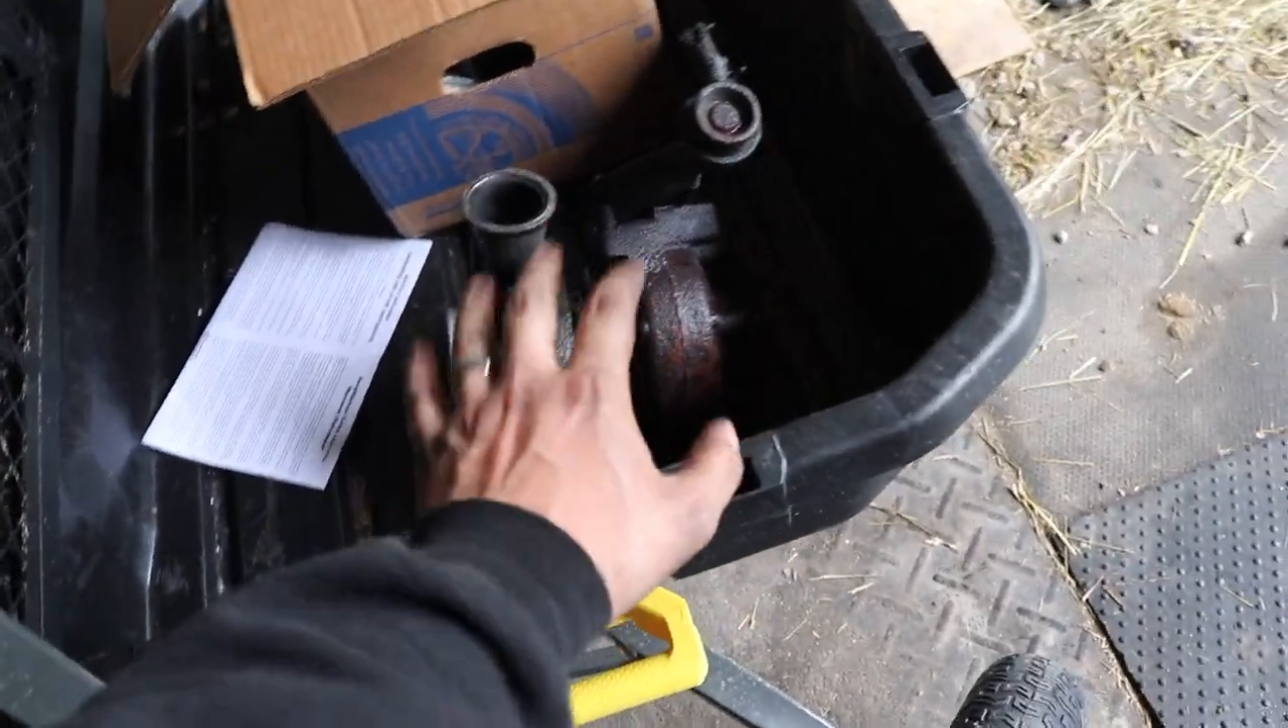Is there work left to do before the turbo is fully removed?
No.